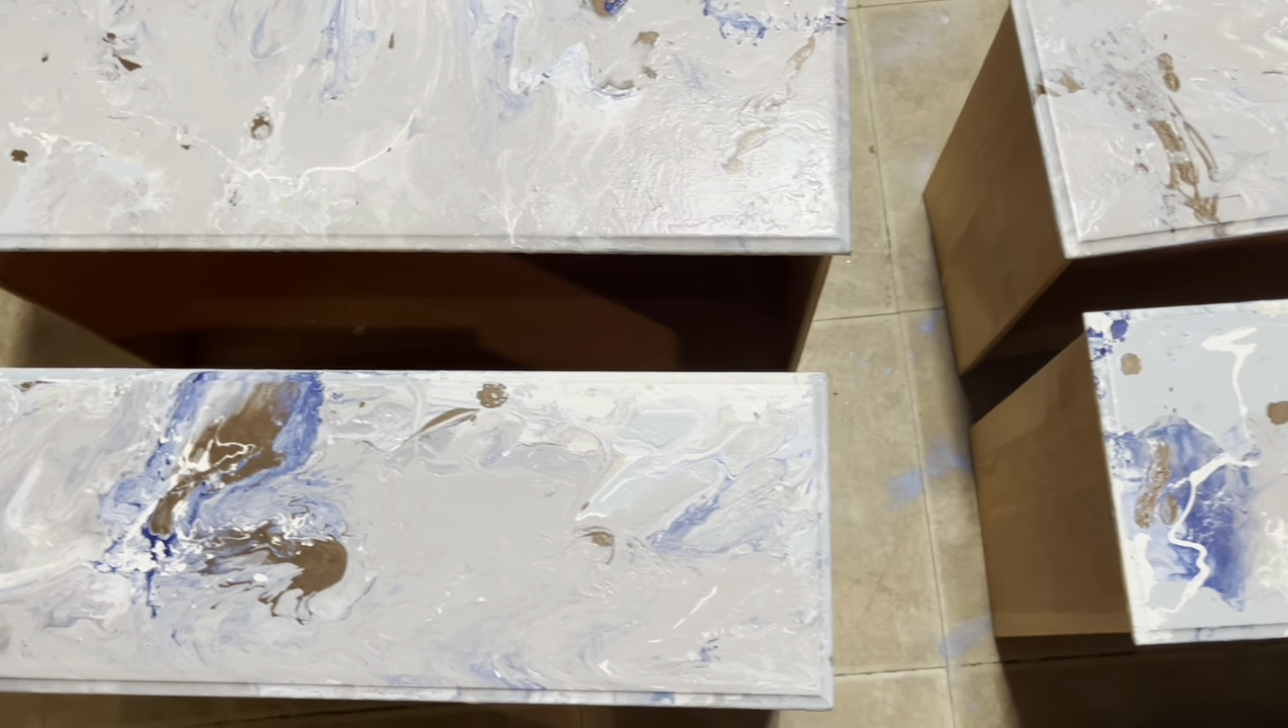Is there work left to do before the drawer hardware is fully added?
Yes.